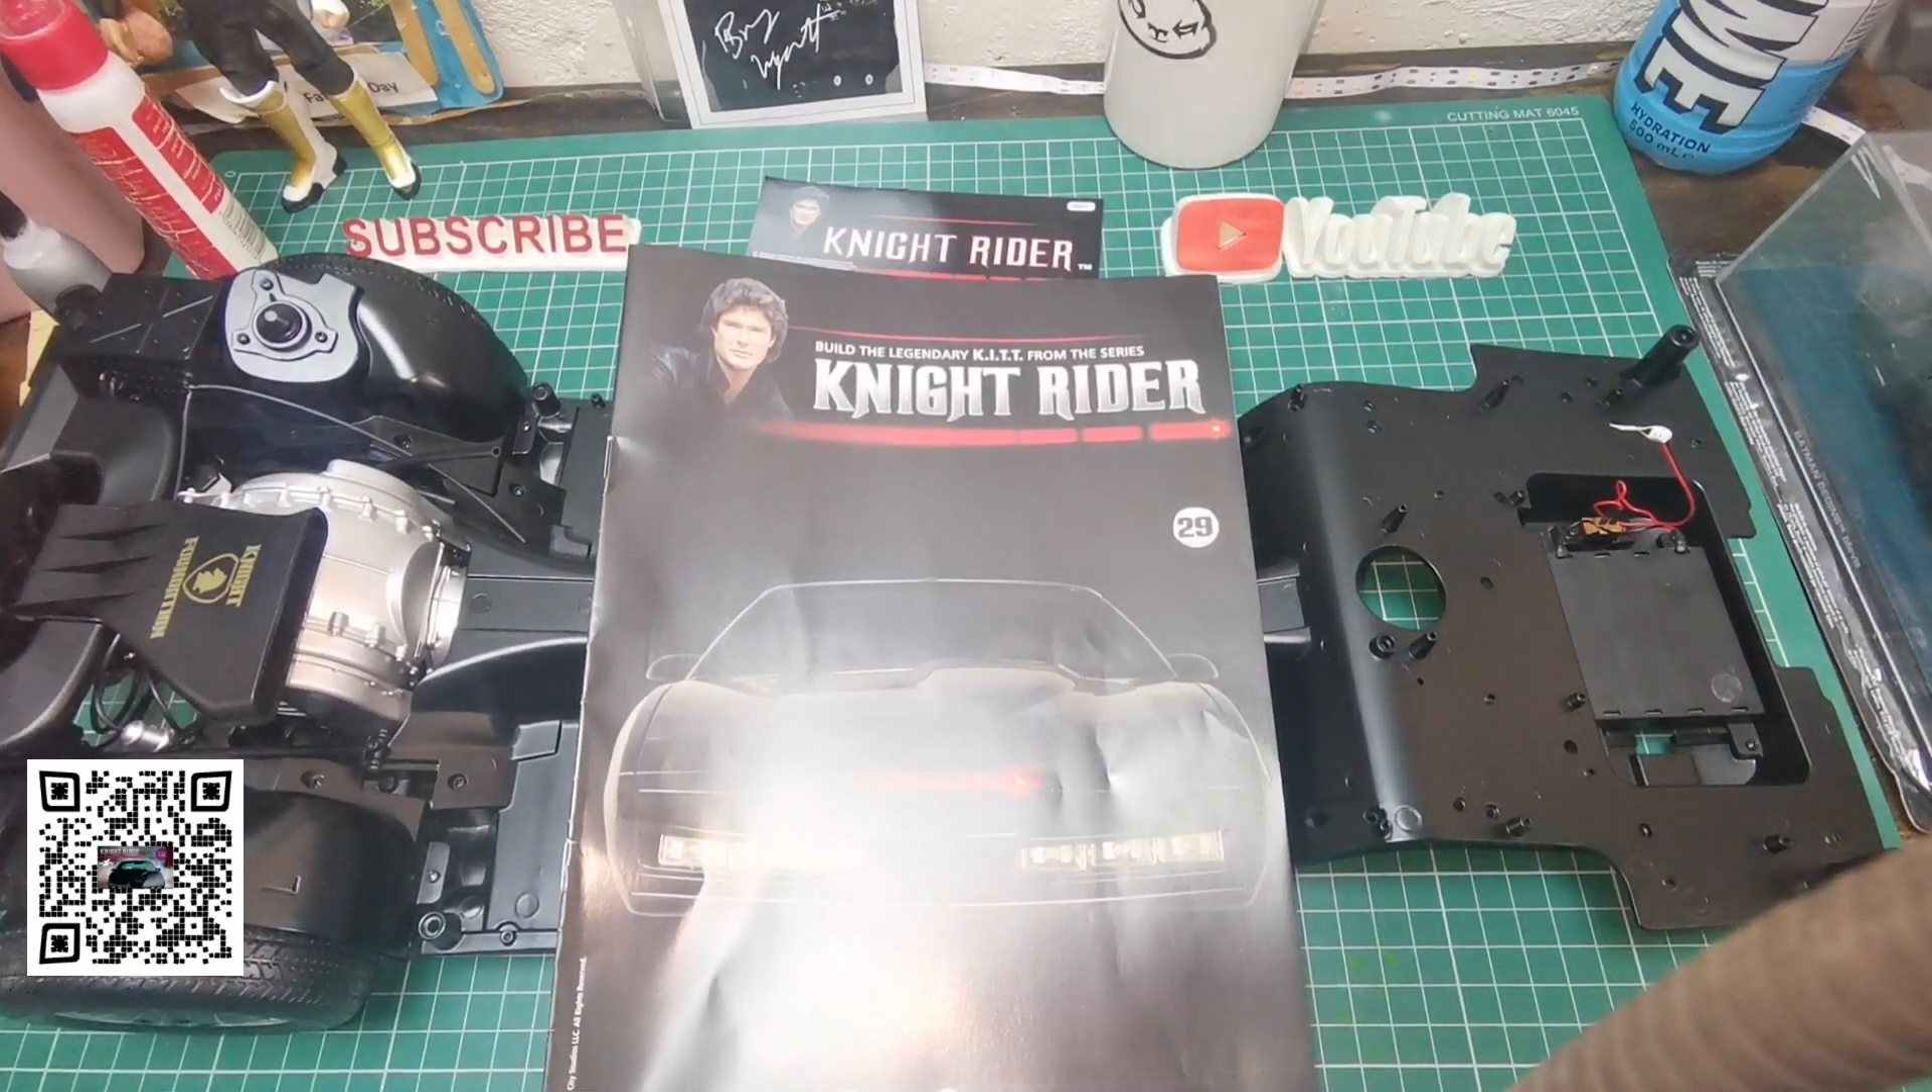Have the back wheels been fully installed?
No.